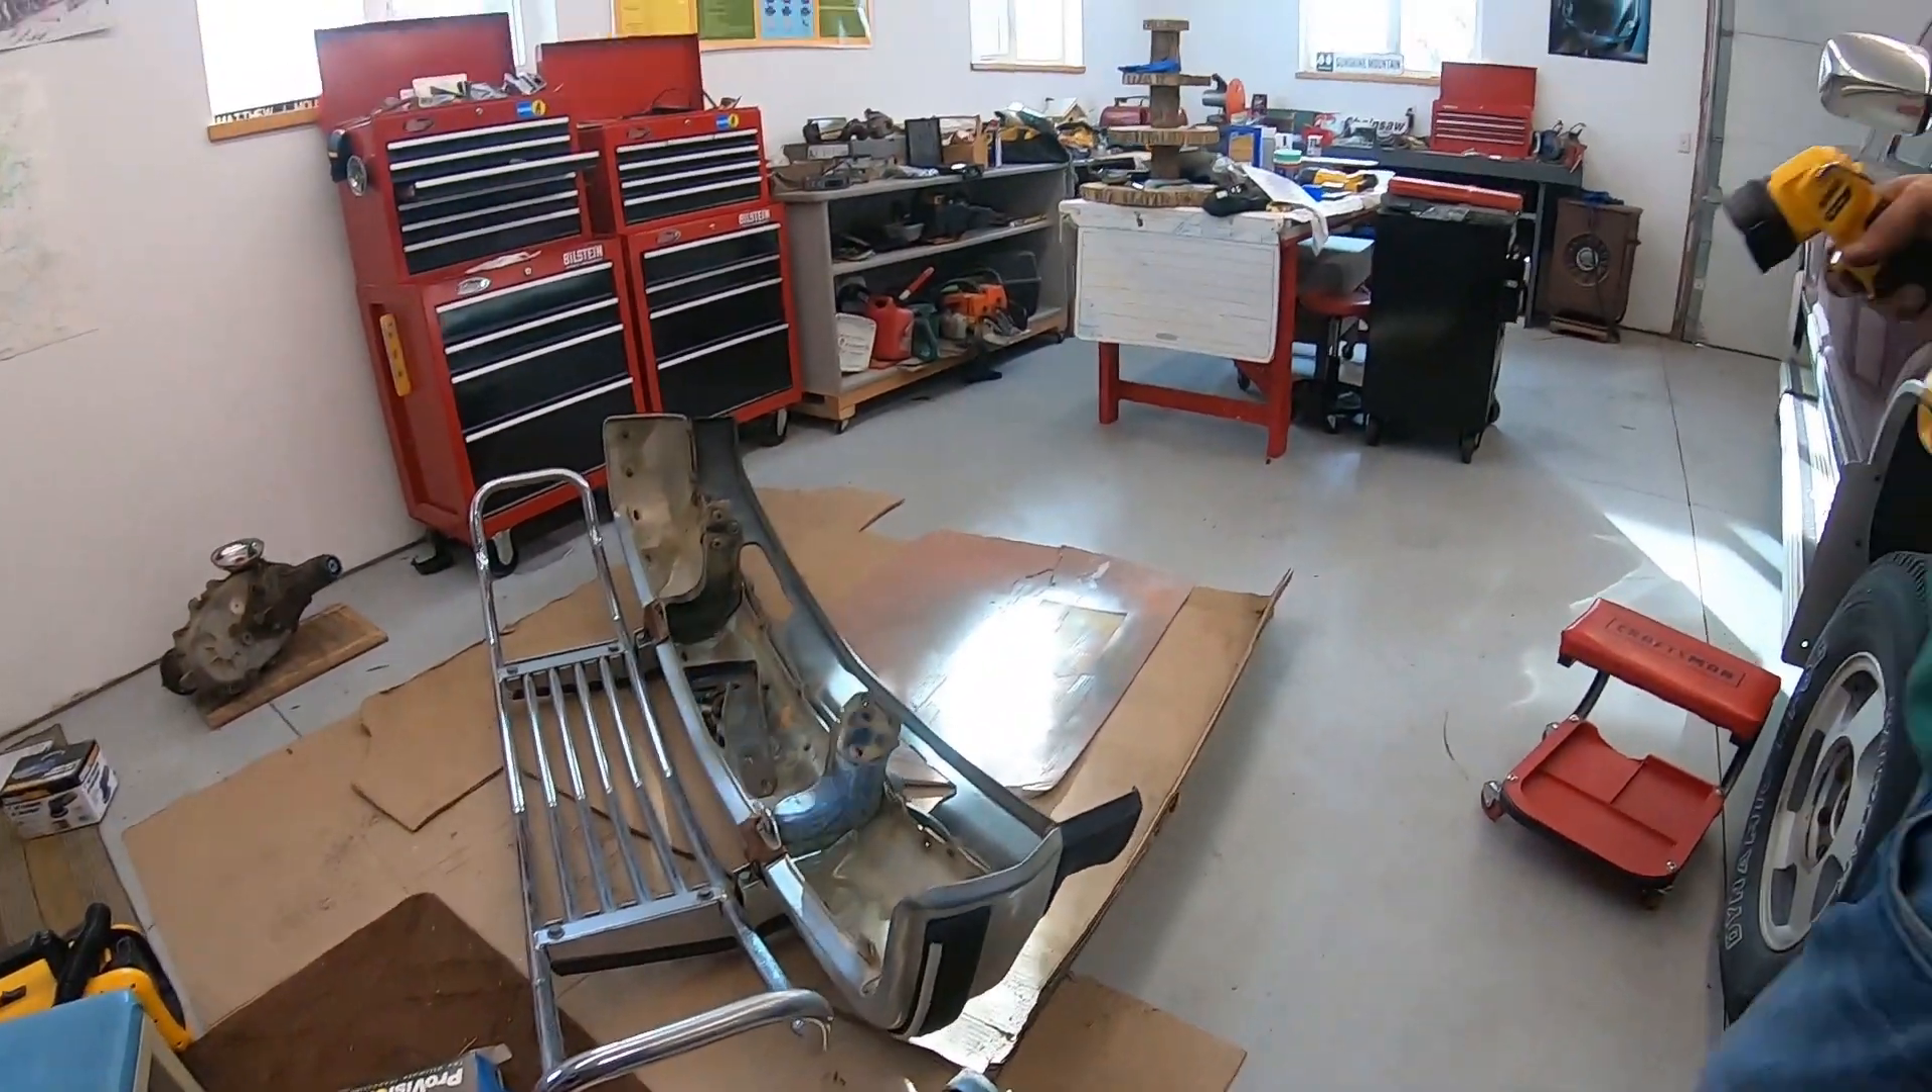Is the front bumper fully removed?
Yes.